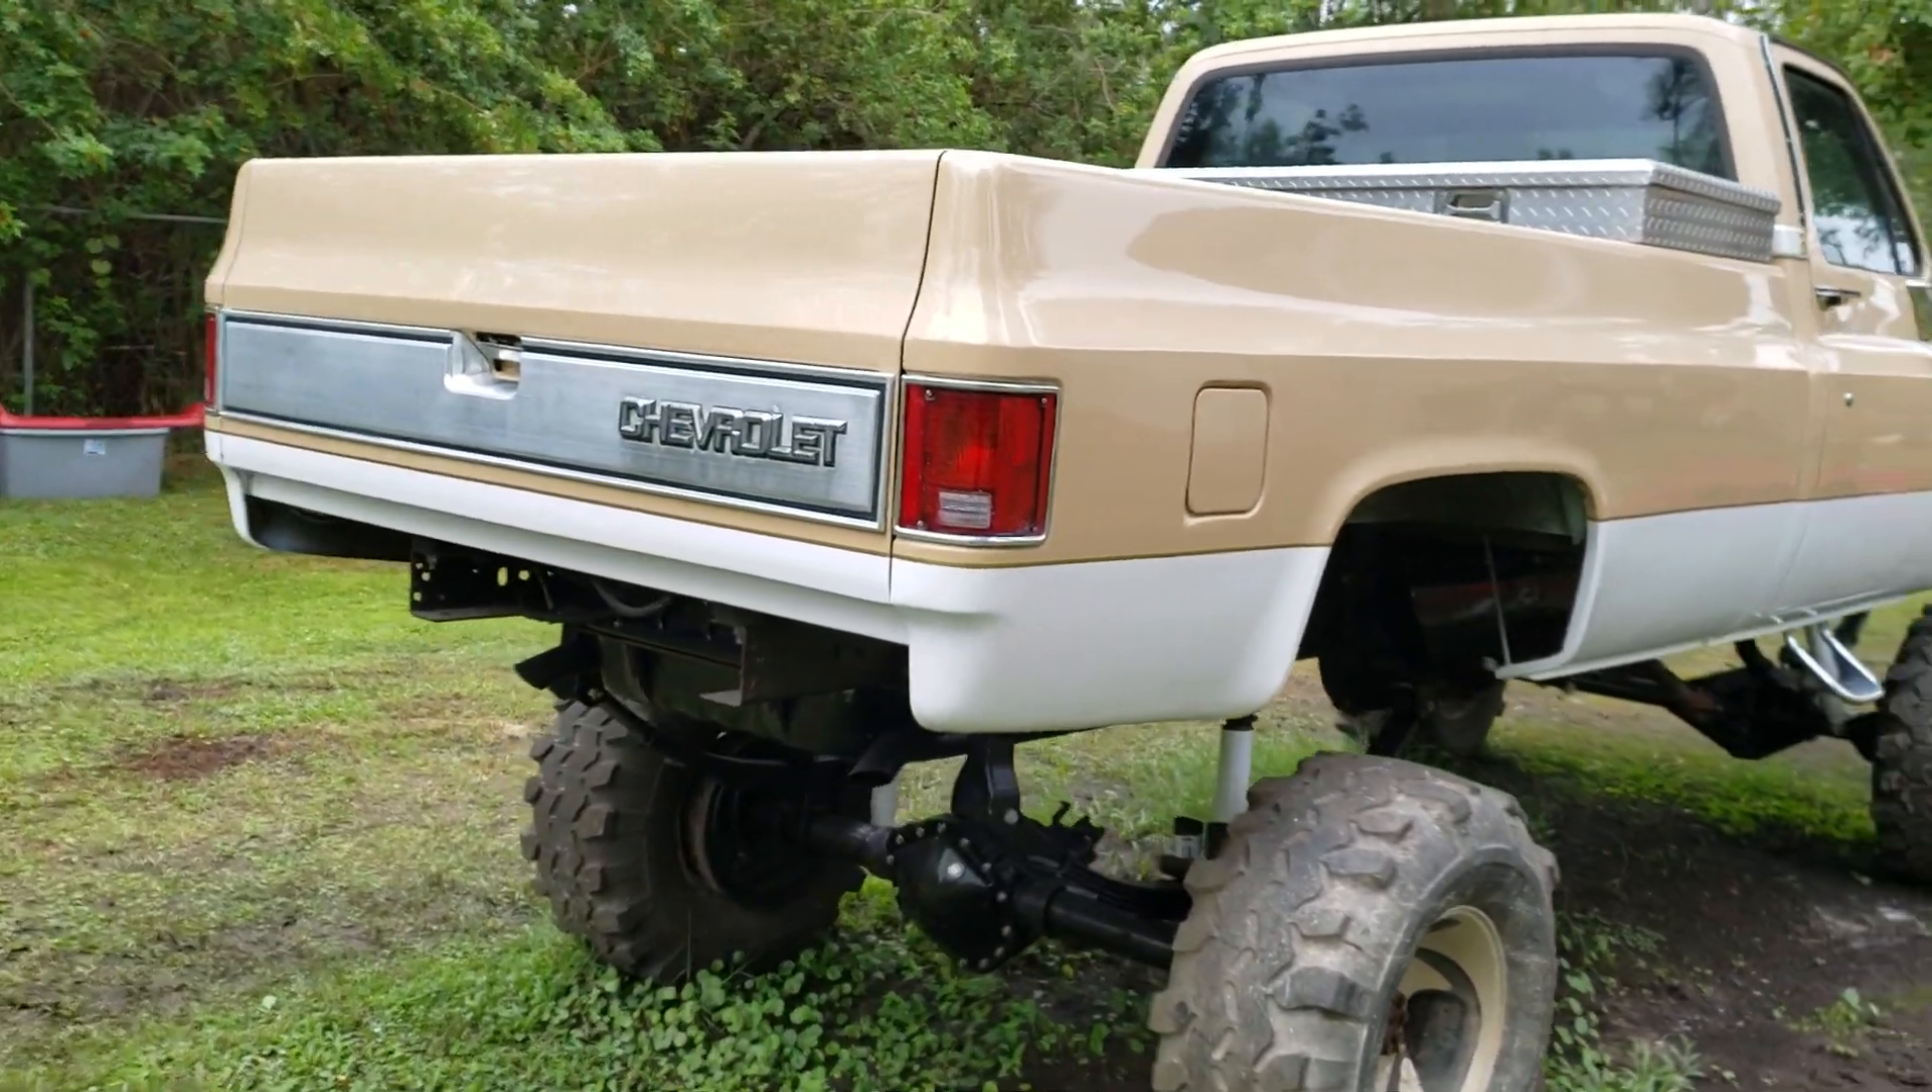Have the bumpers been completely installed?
No.